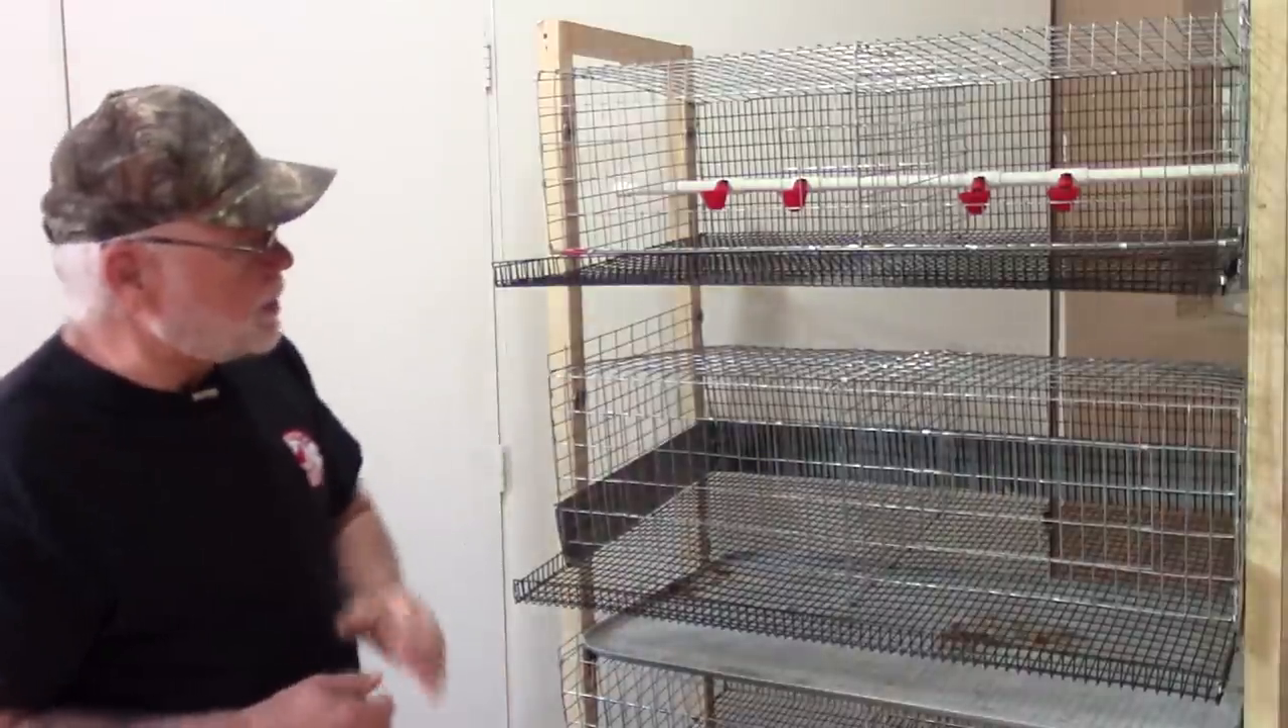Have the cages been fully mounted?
Yes.